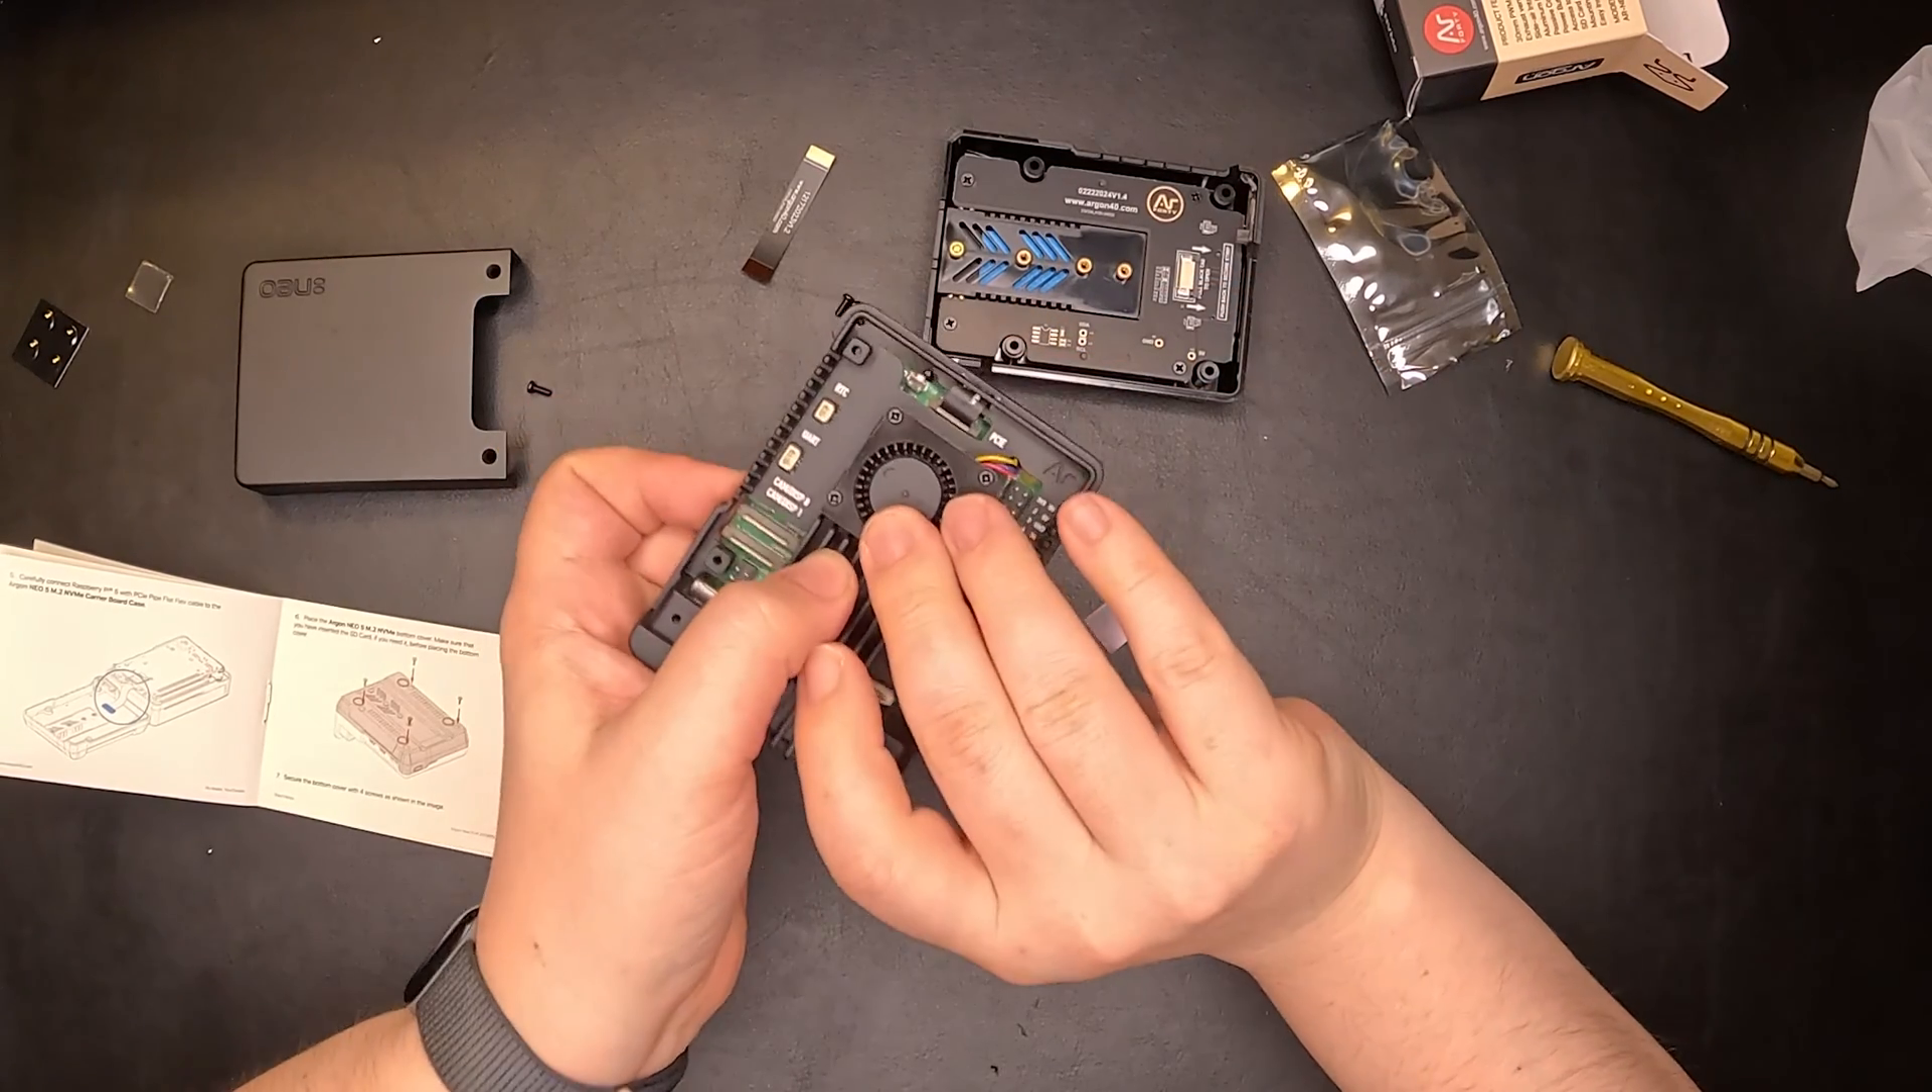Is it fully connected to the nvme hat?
No.